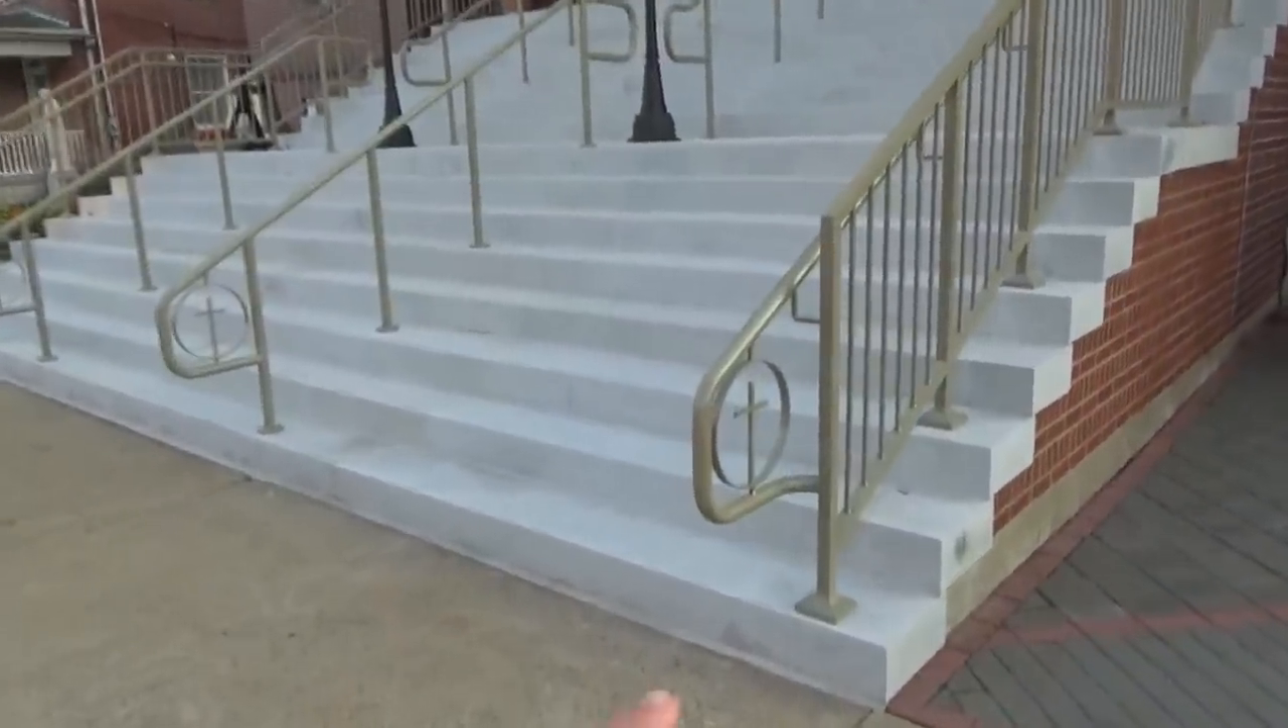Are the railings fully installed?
Yes.